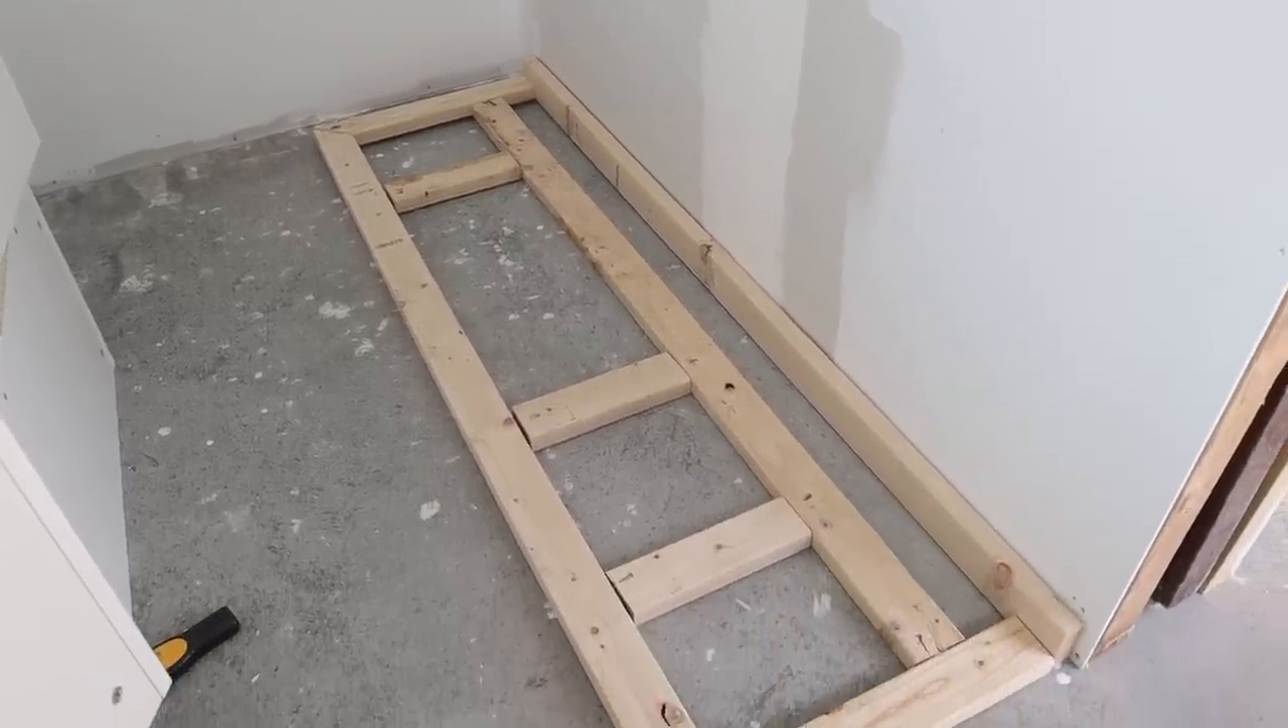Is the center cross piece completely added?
Yes.